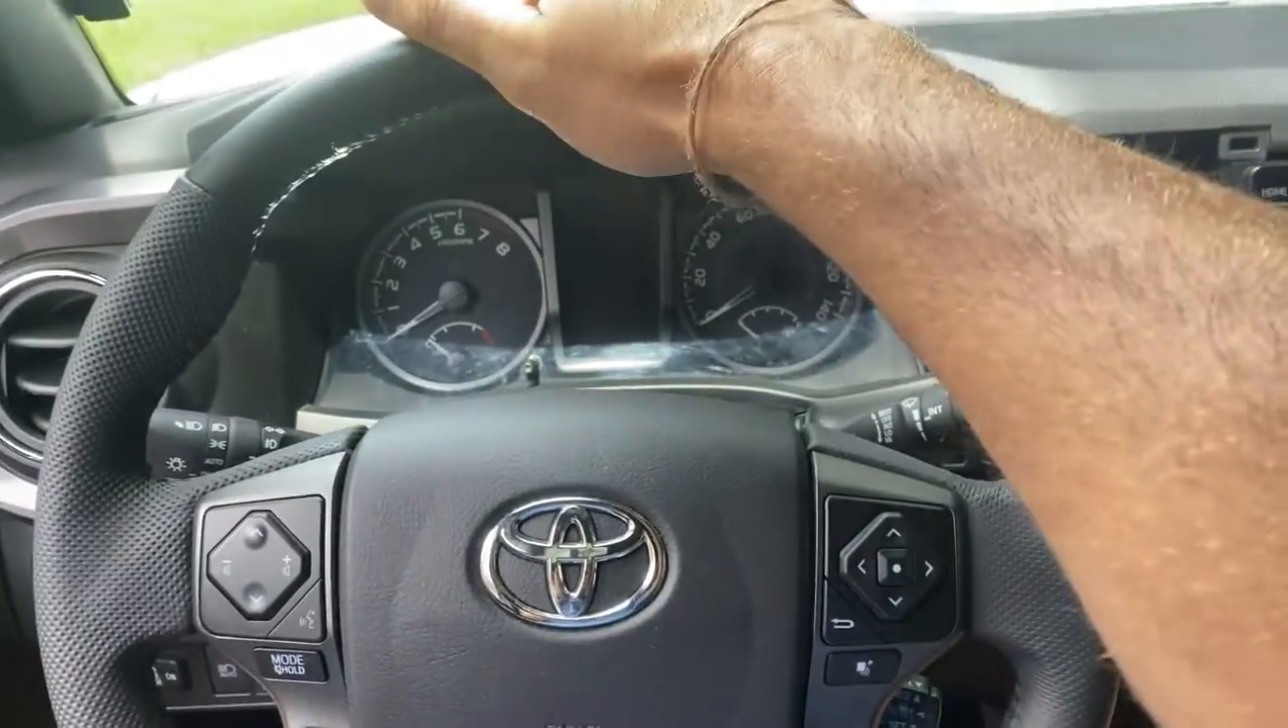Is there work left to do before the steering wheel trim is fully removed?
Yes.